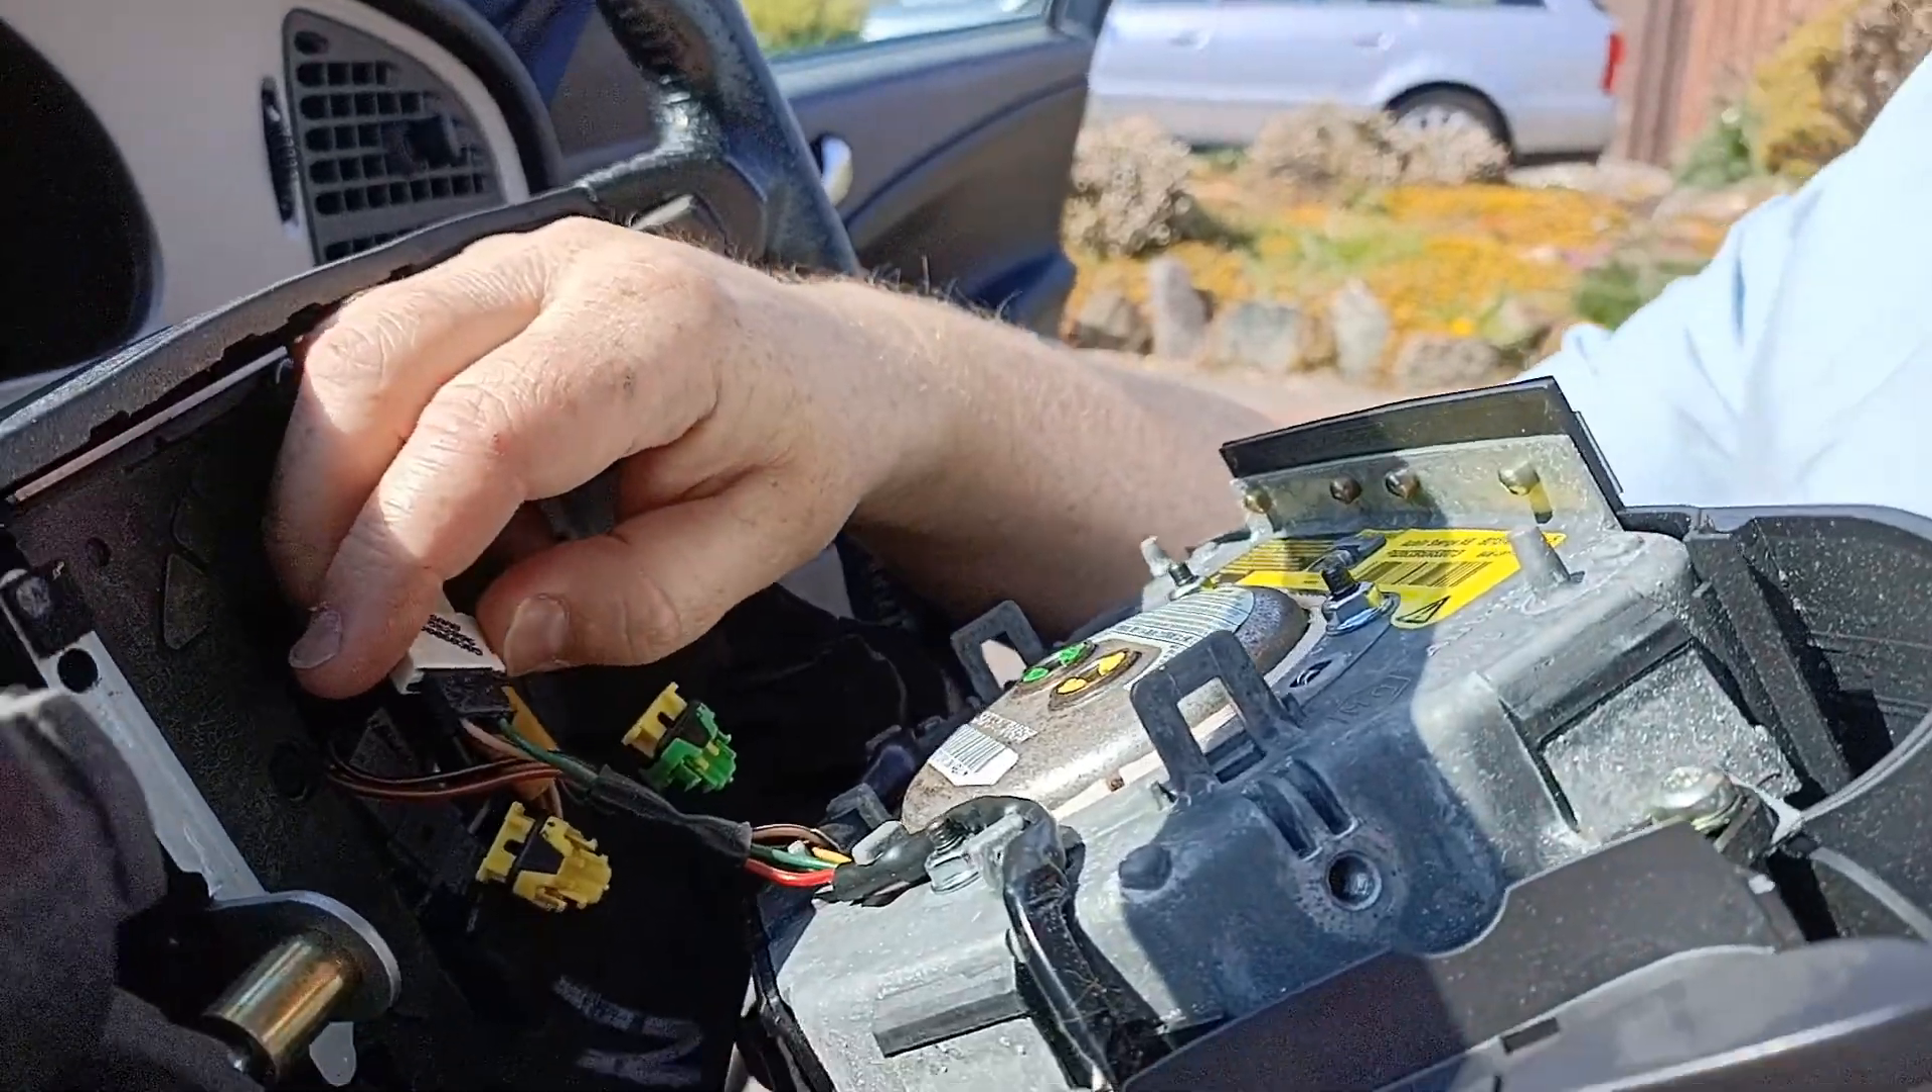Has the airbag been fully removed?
No.